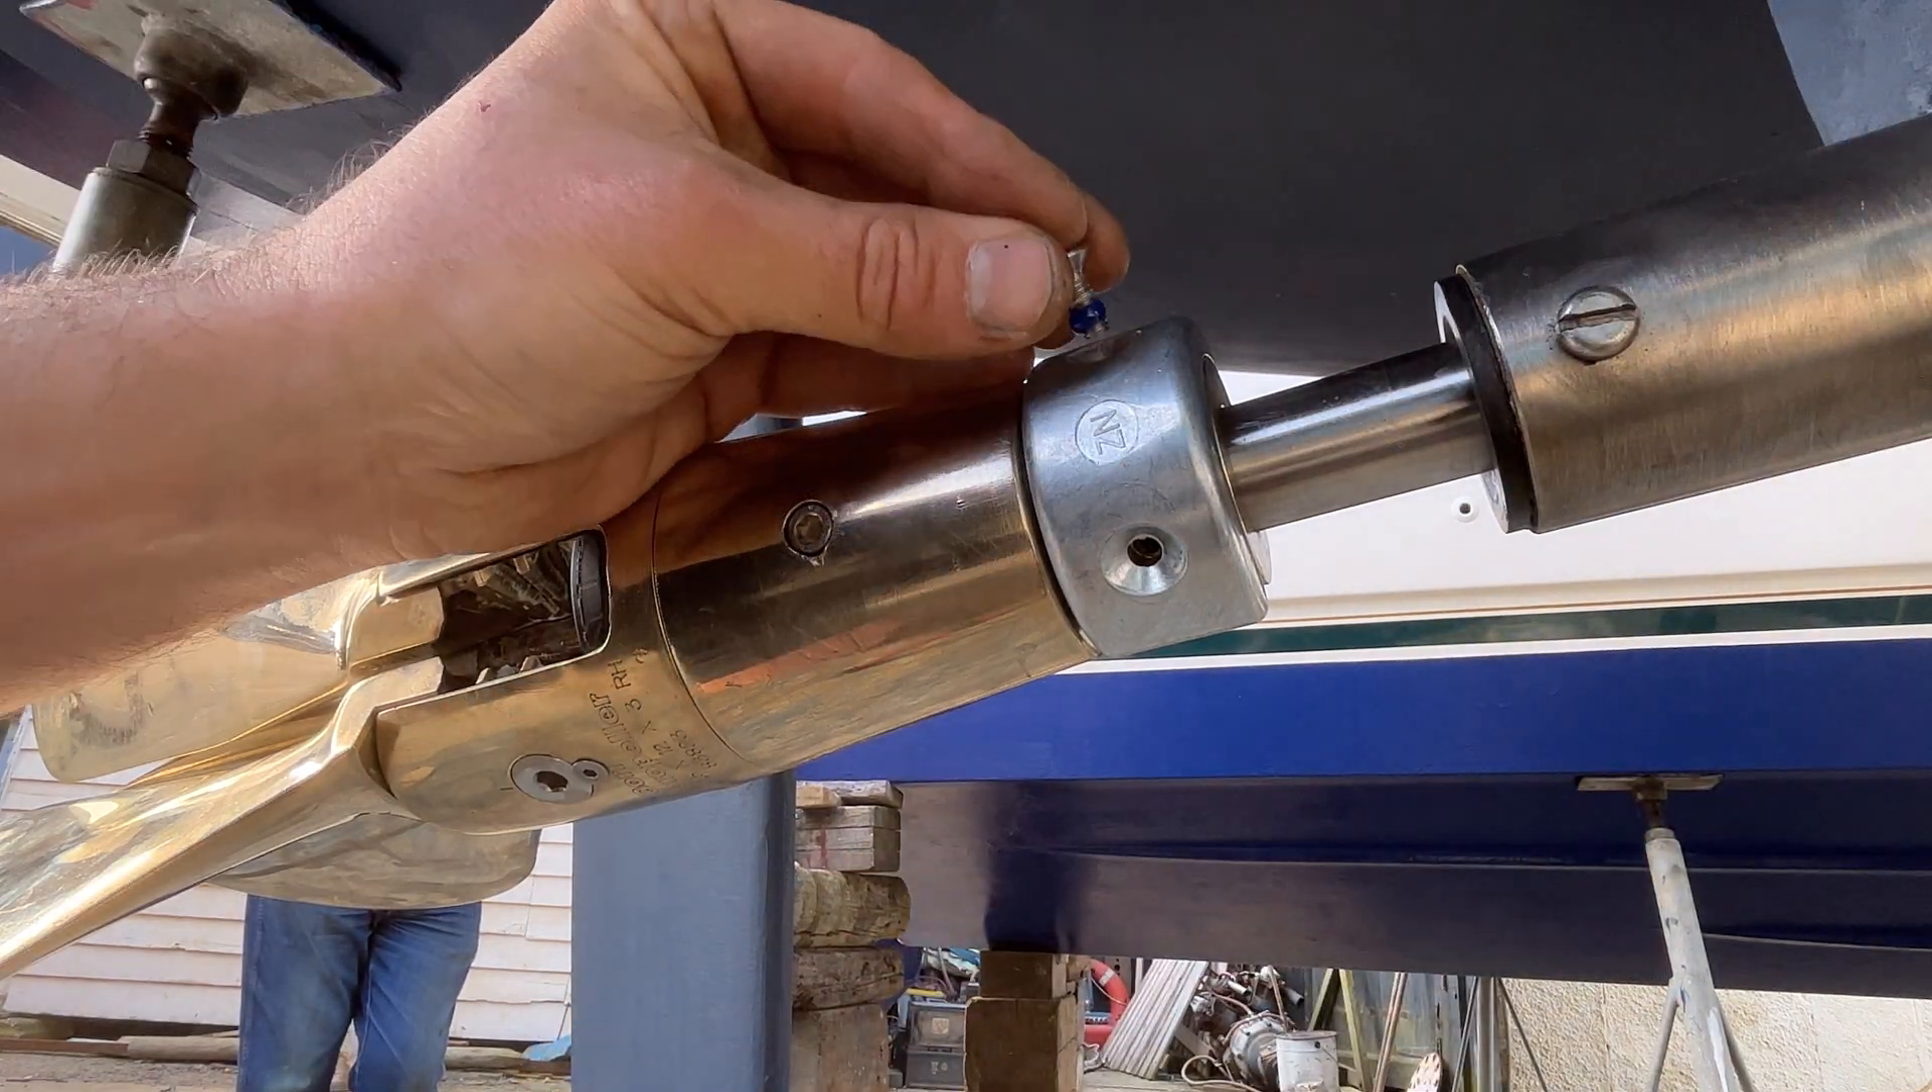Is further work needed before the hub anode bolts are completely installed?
Yes.